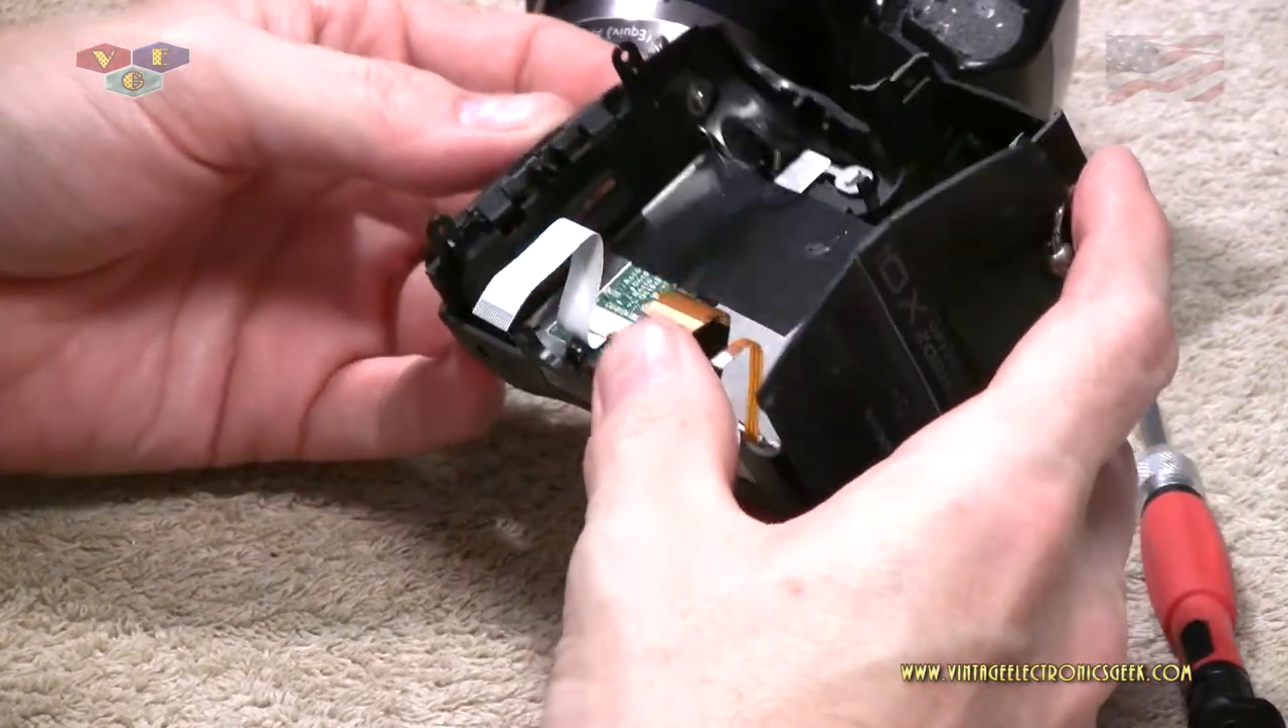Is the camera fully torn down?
No.